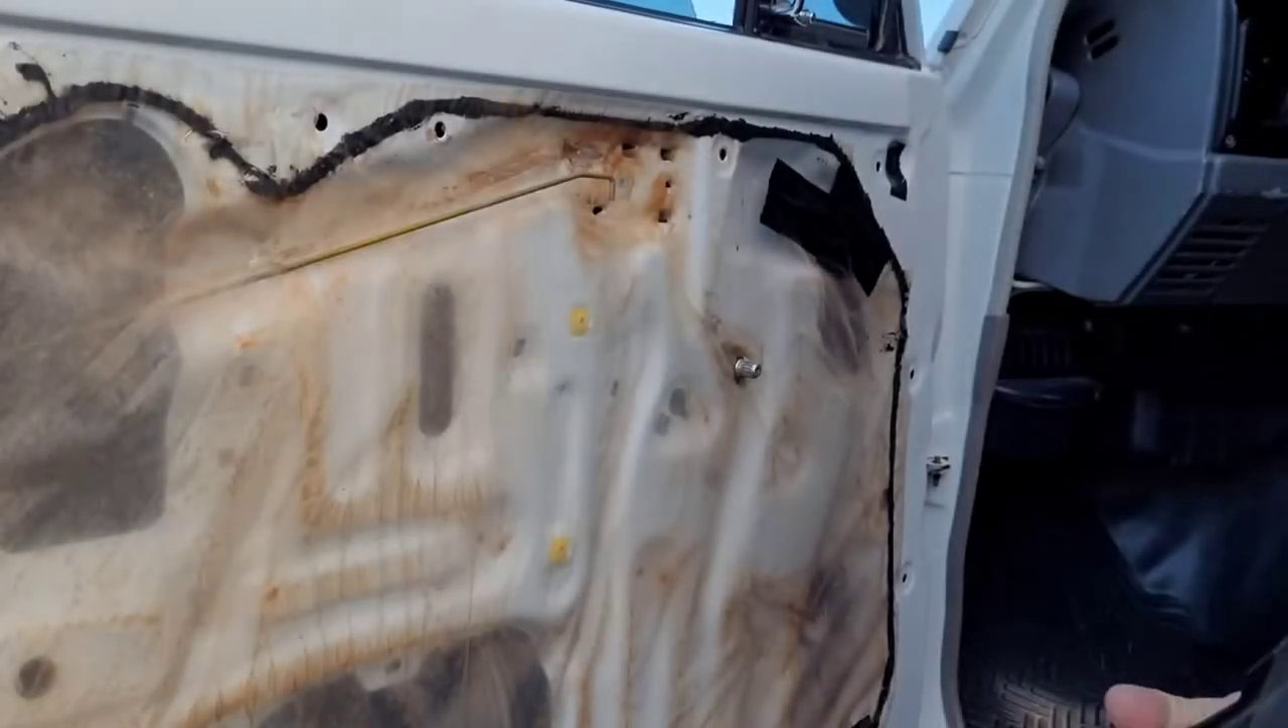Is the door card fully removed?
Yes.